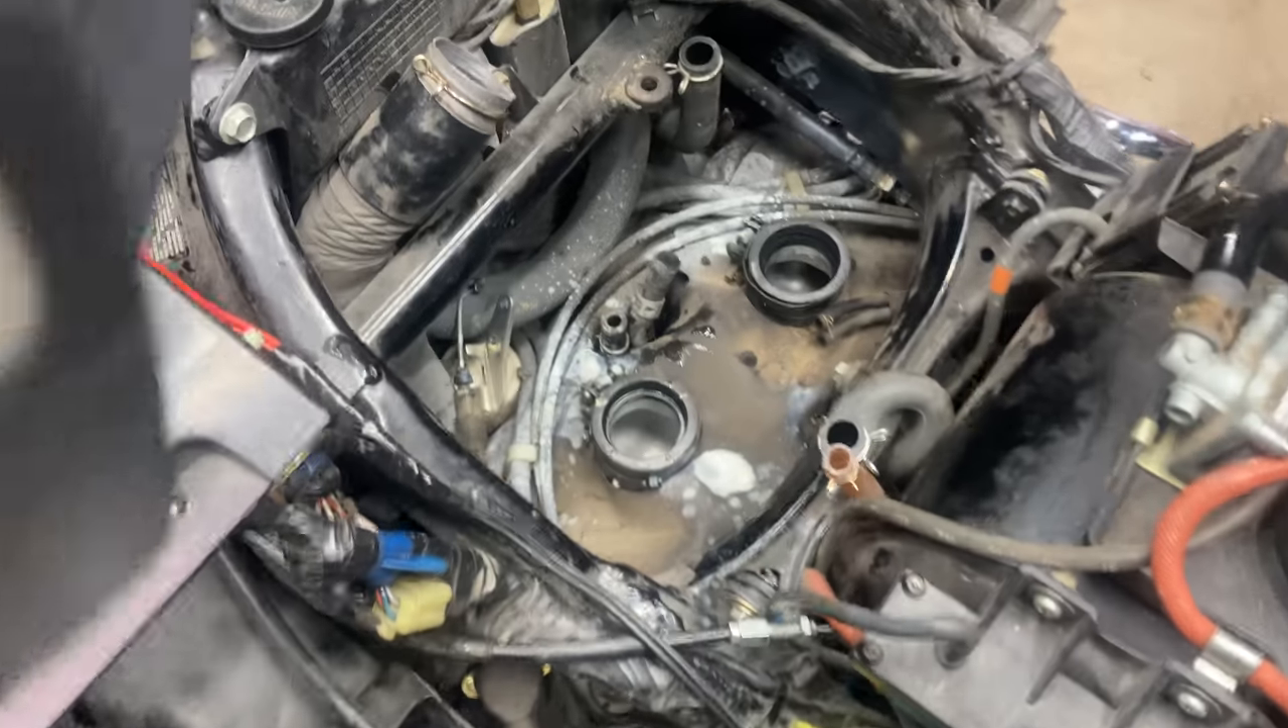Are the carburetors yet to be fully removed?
No.